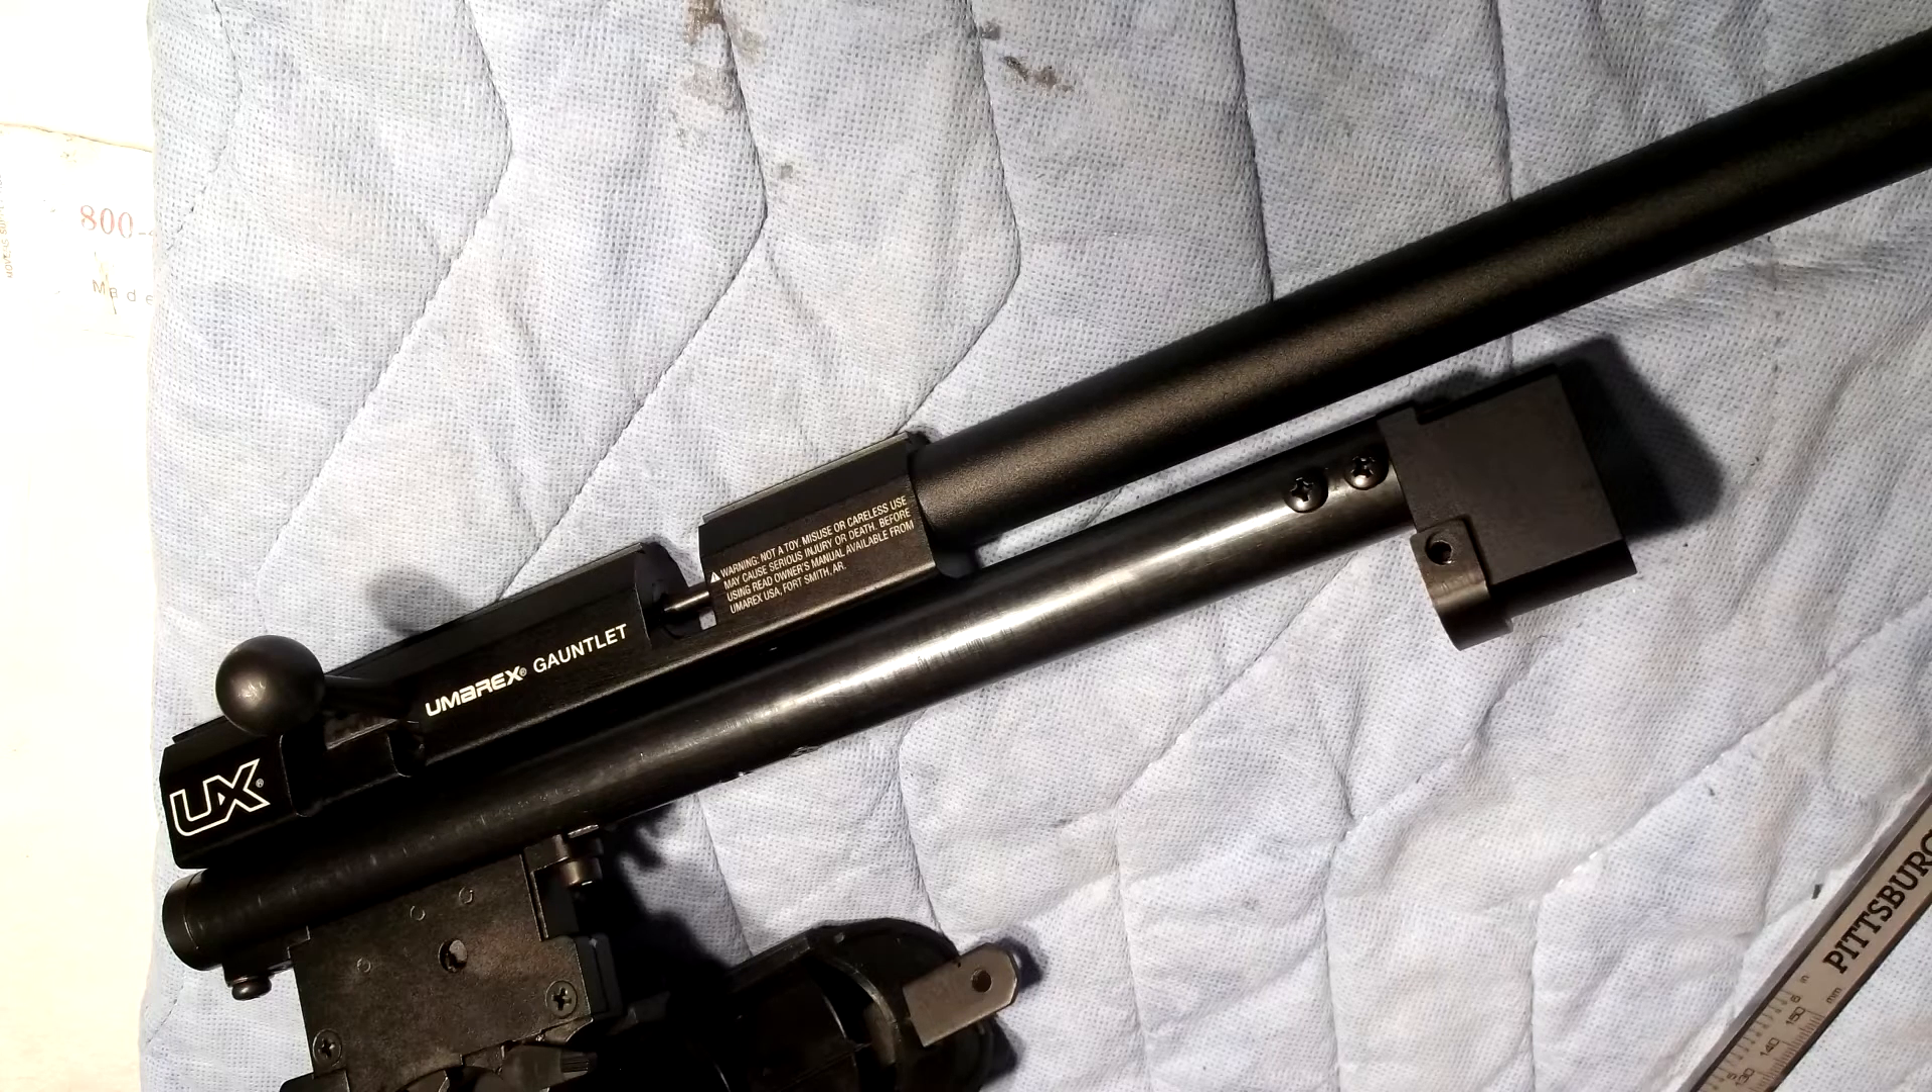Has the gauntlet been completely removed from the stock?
Yes.